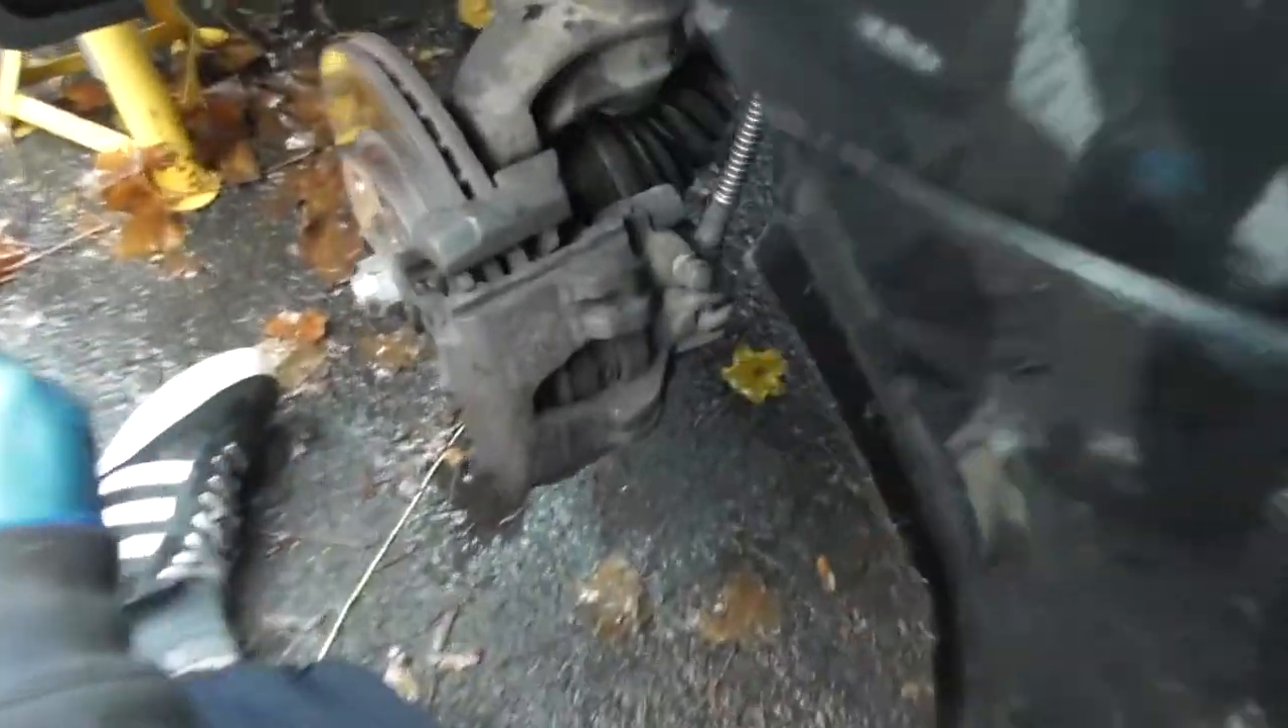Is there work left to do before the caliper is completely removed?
Yes.